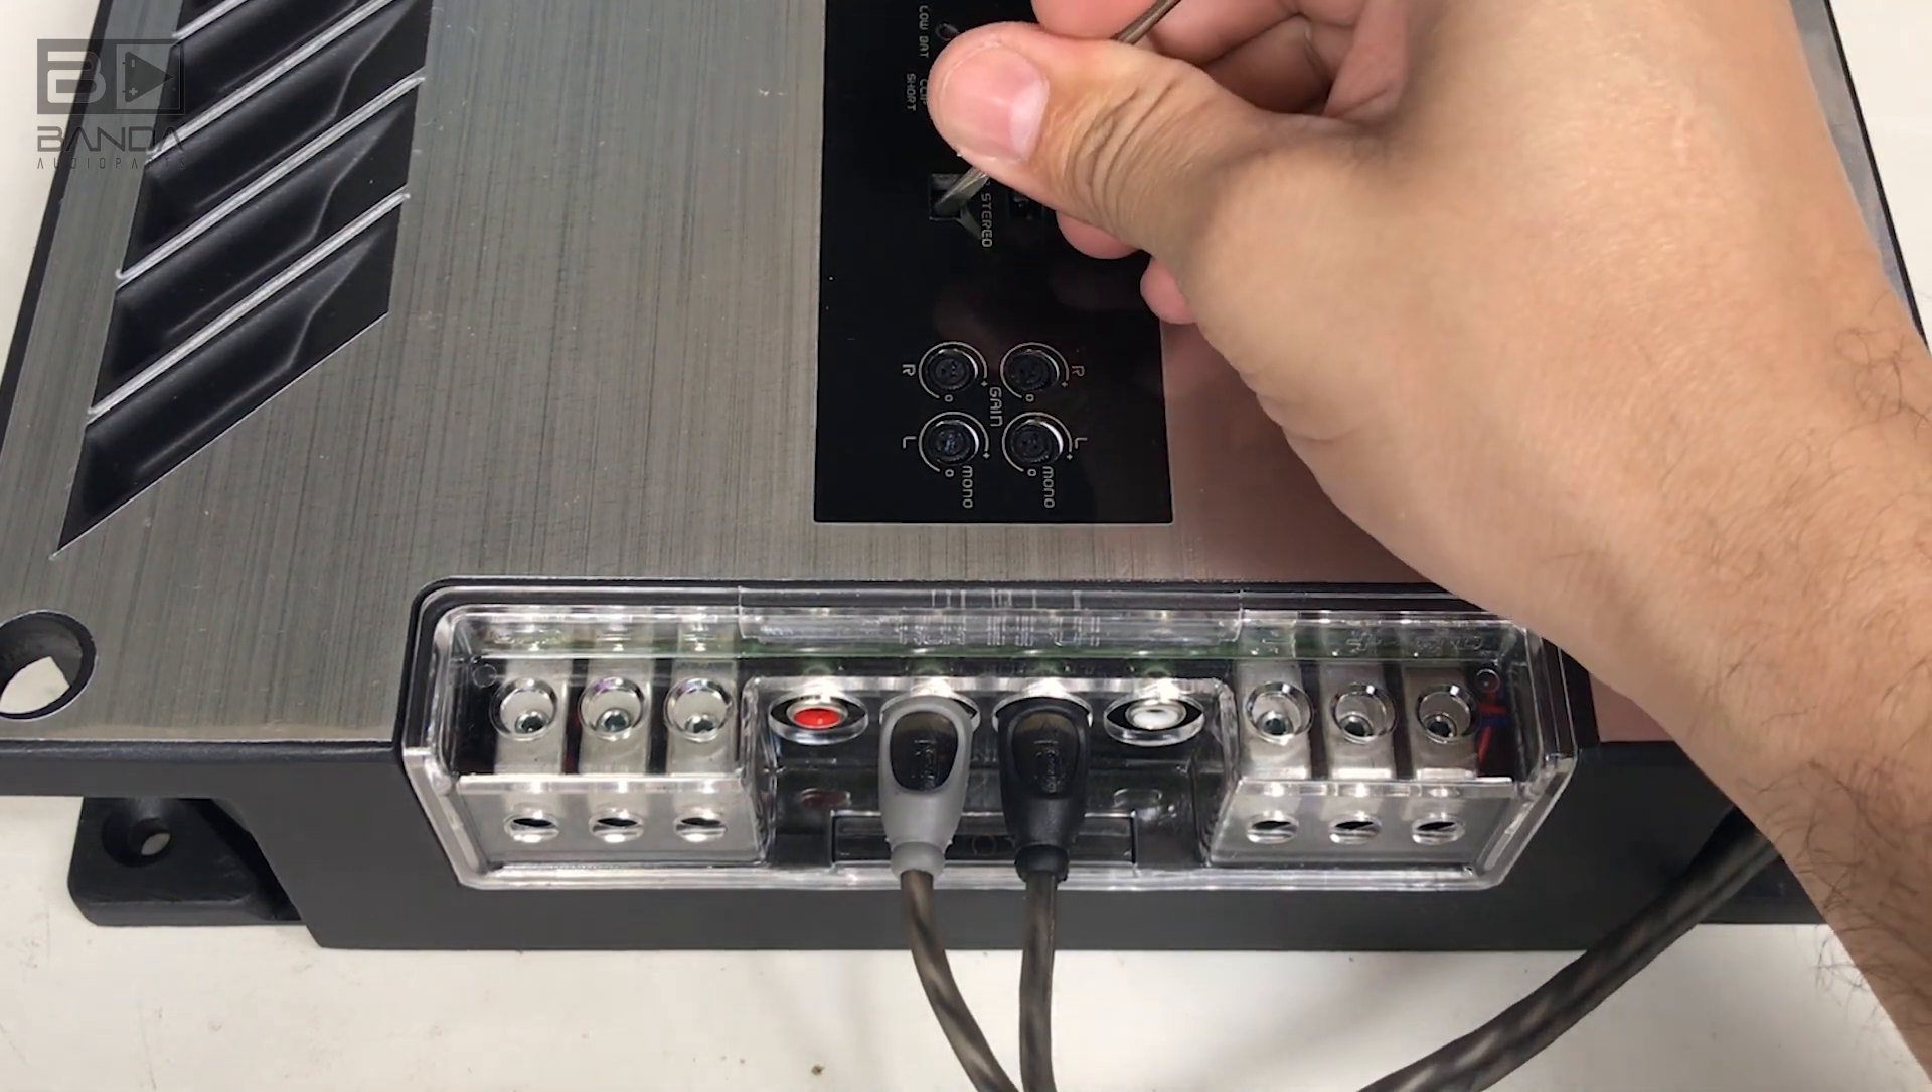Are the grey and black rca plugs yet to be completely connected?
No.